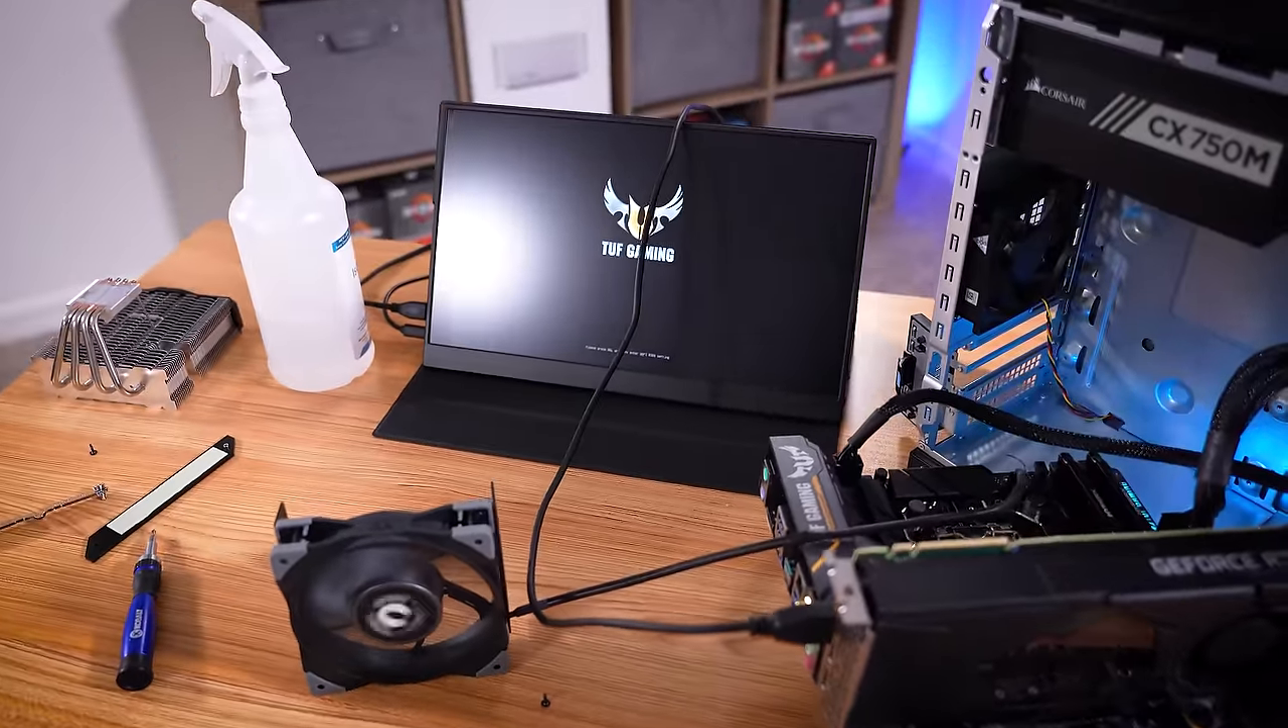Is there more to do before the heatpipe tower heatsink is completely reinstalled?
Yes.